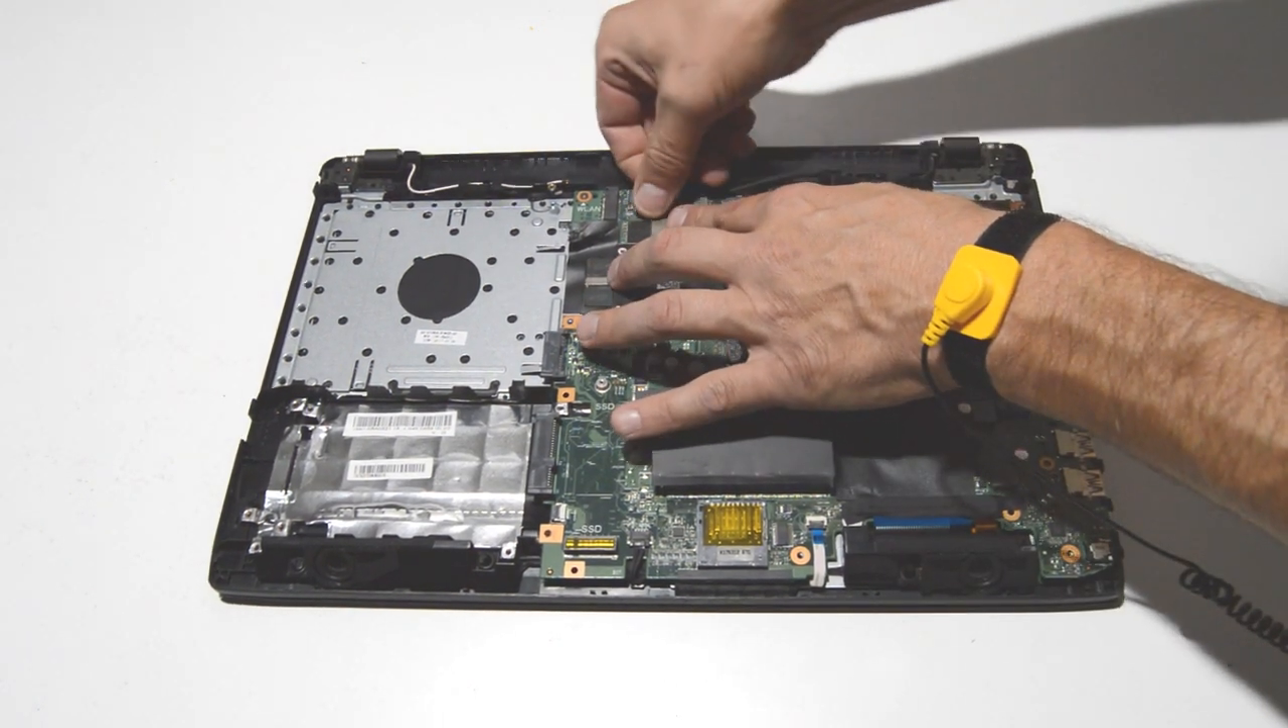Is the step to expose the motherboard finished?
Yes.